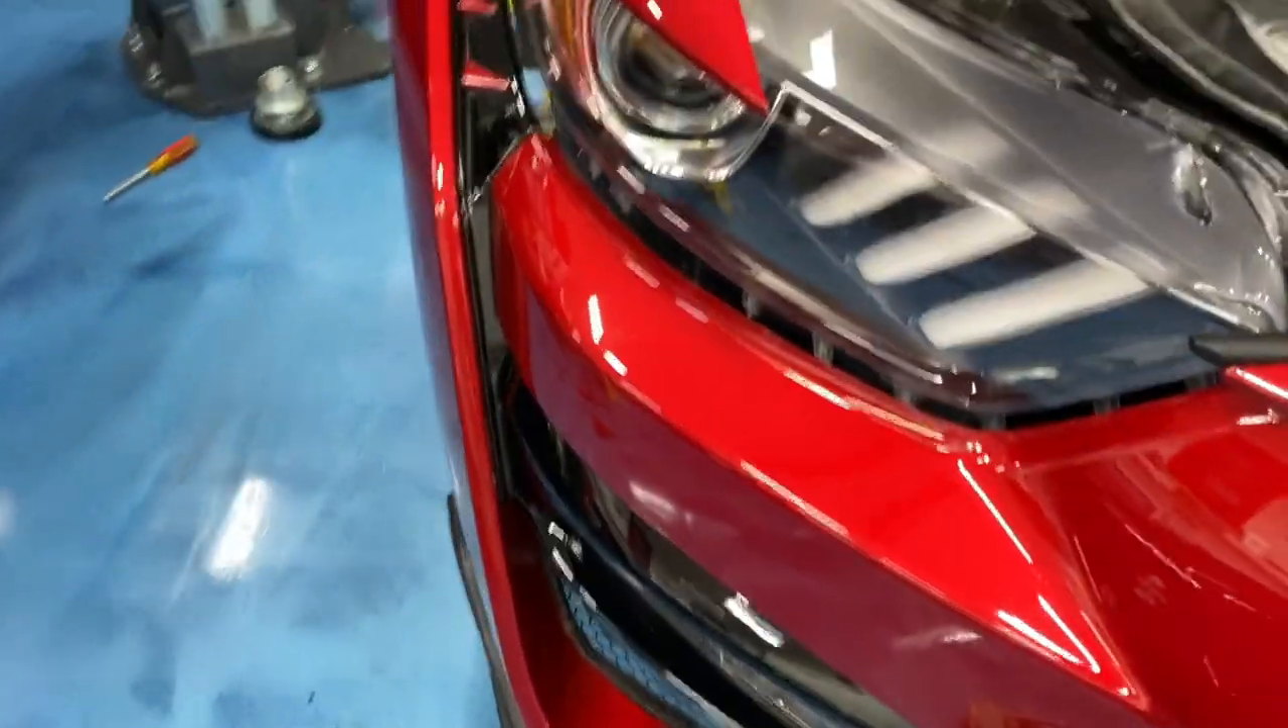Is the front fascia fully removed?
No.